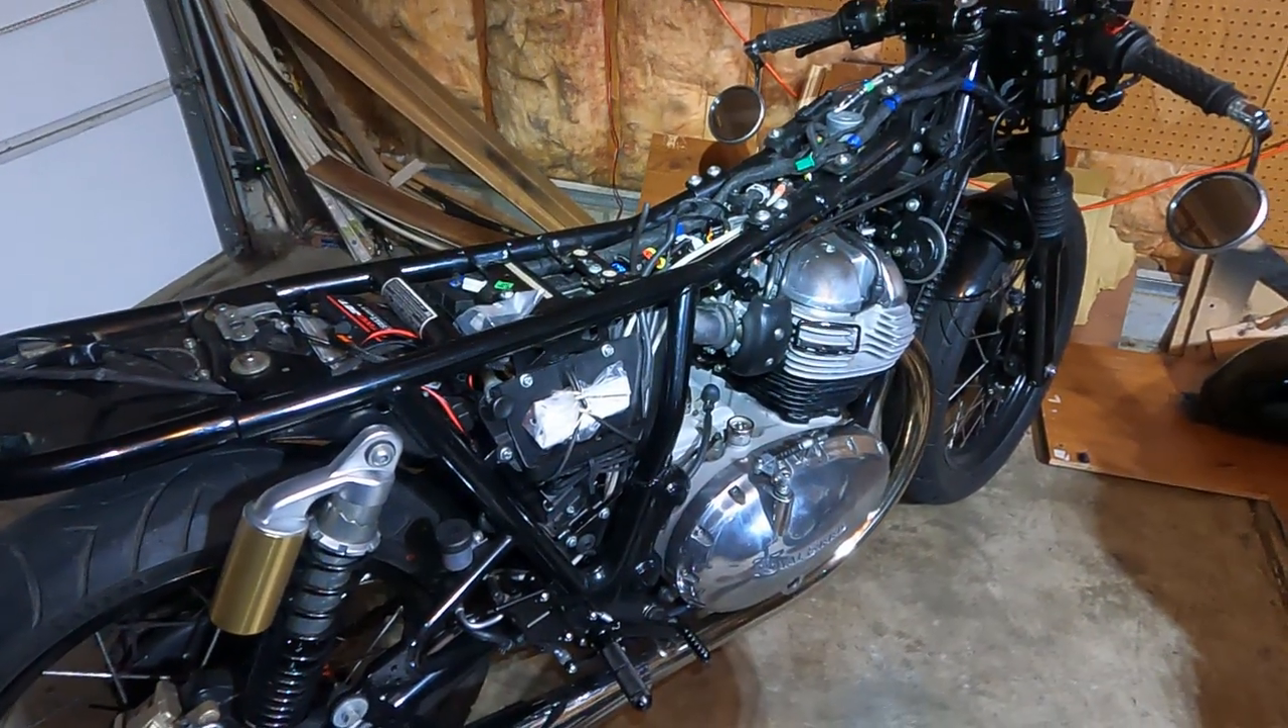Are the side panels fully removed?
Yes.